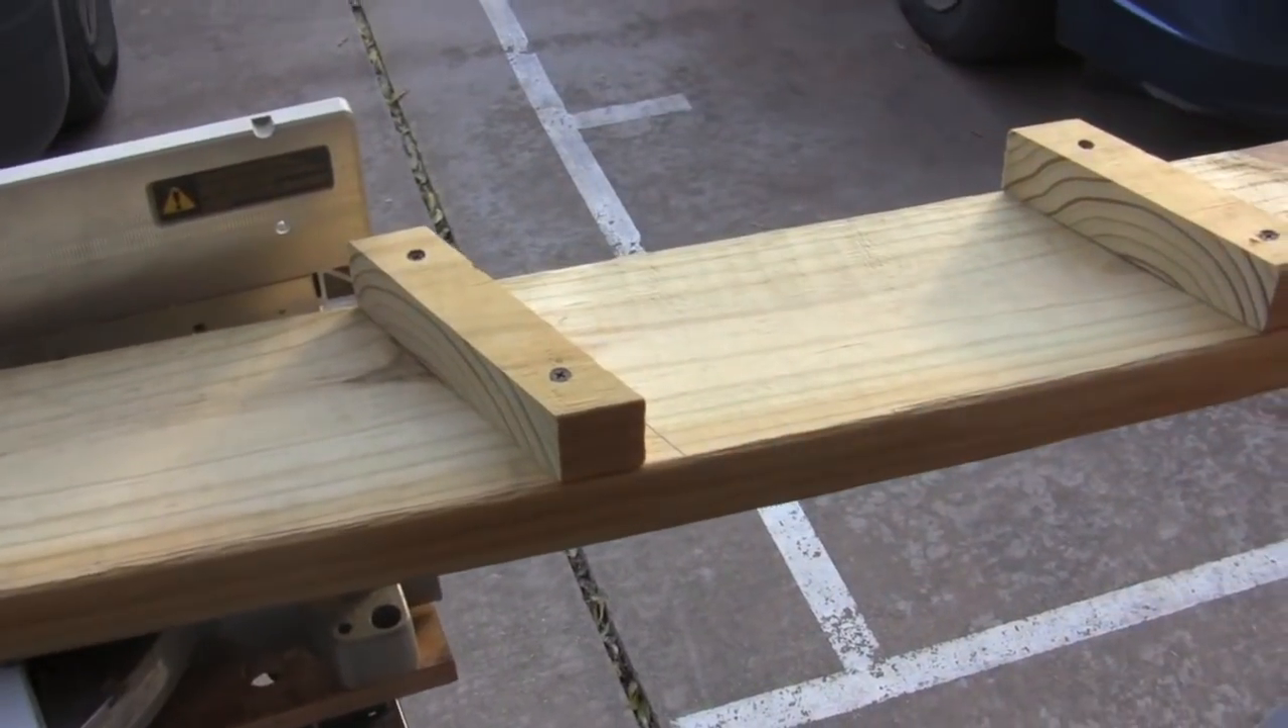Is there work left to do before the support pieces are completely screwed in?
No.